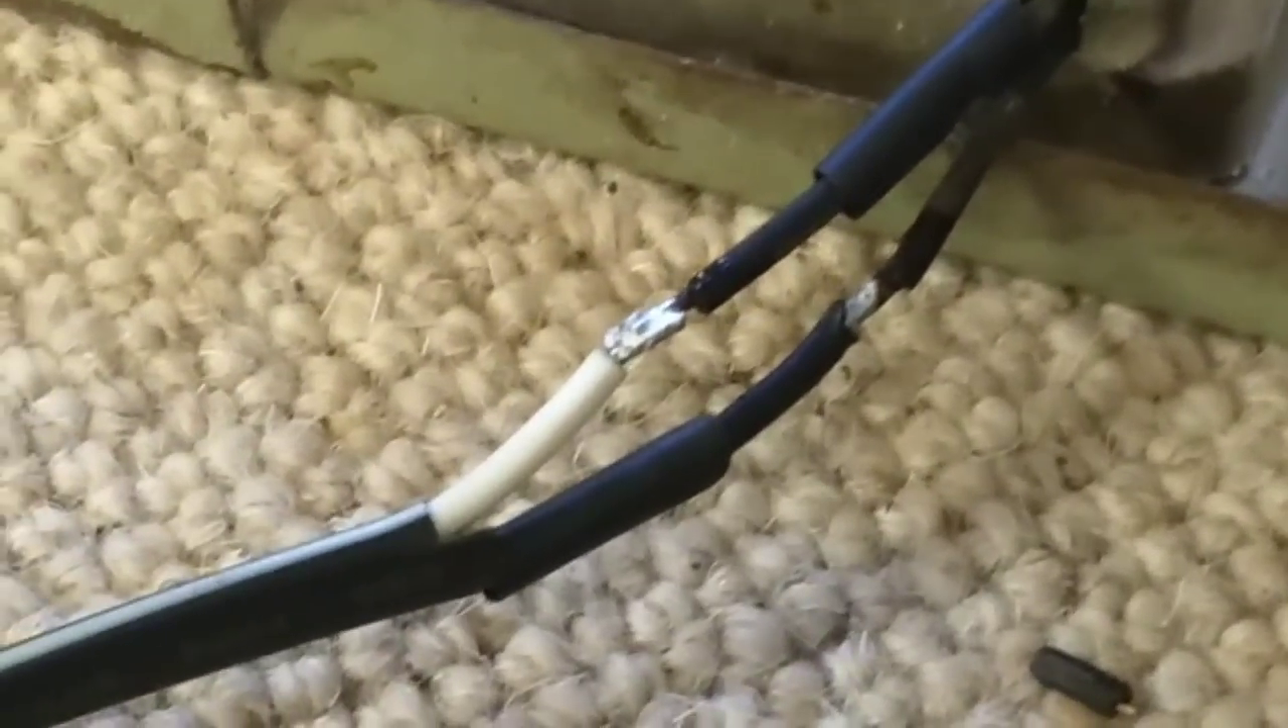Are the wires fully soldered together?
Yes.